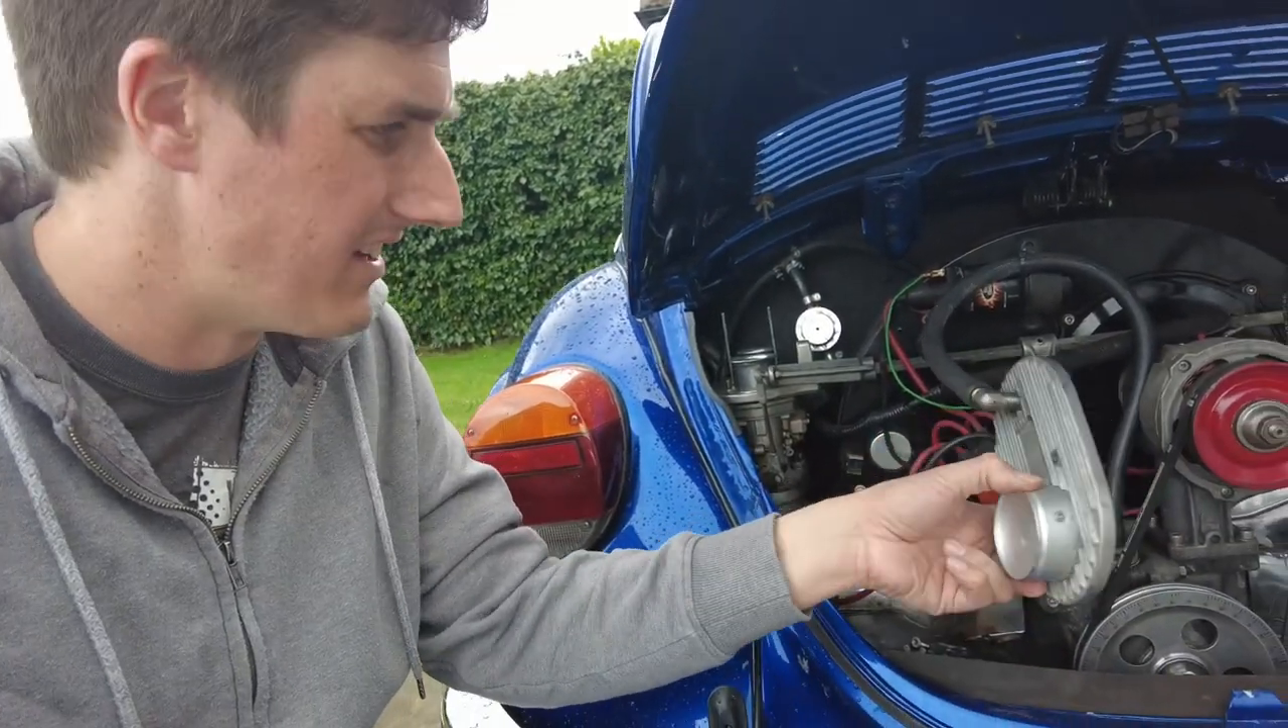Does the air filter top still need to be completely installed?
Yes.